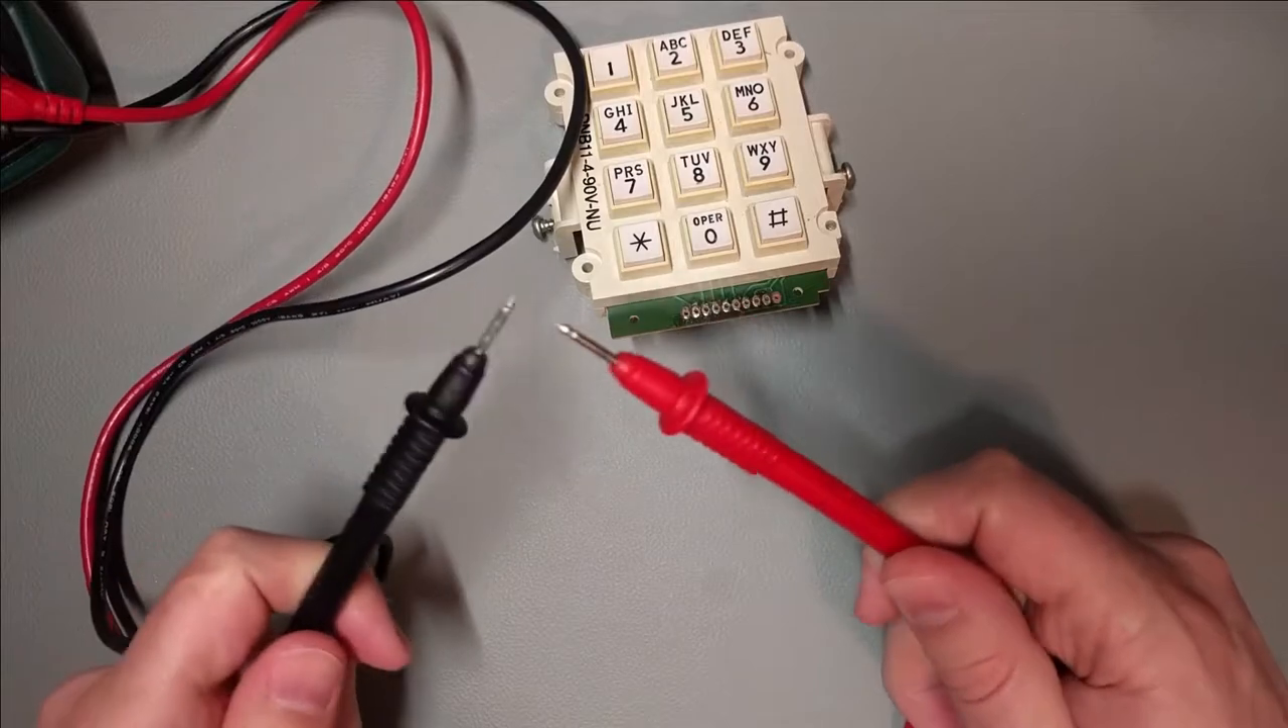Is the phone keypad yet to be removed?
No.